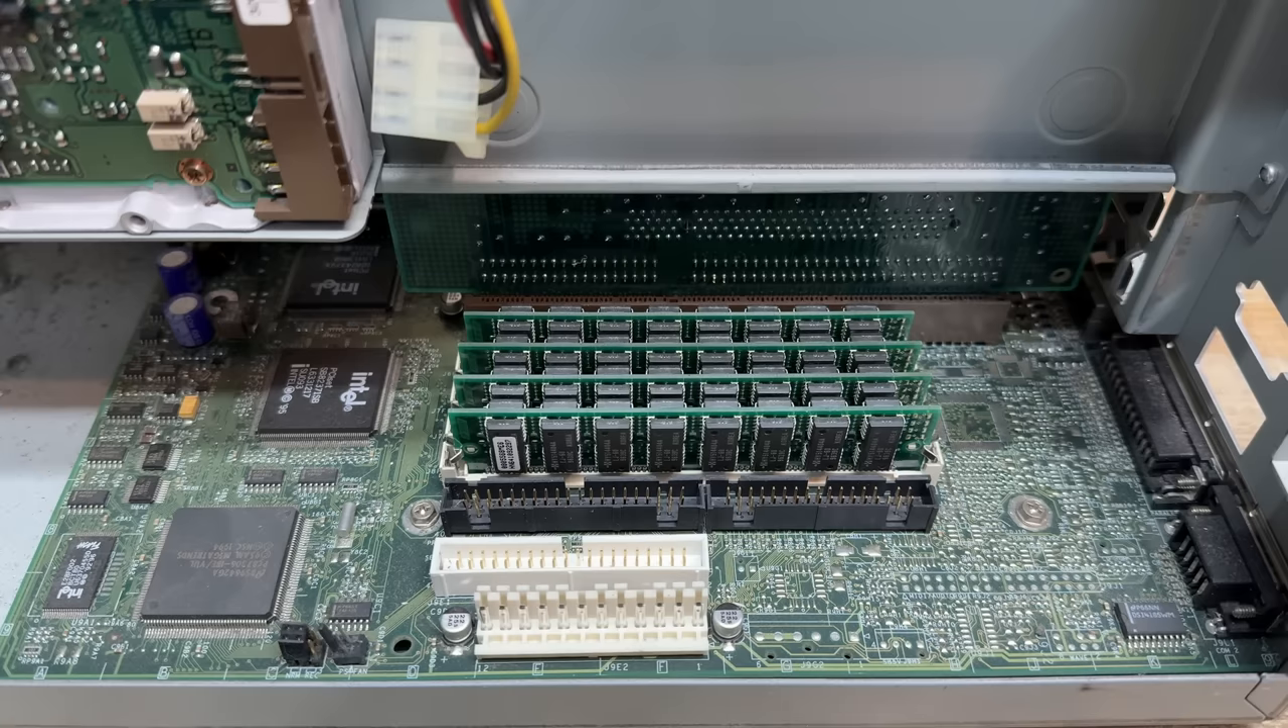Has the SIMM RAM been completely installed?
Yes.